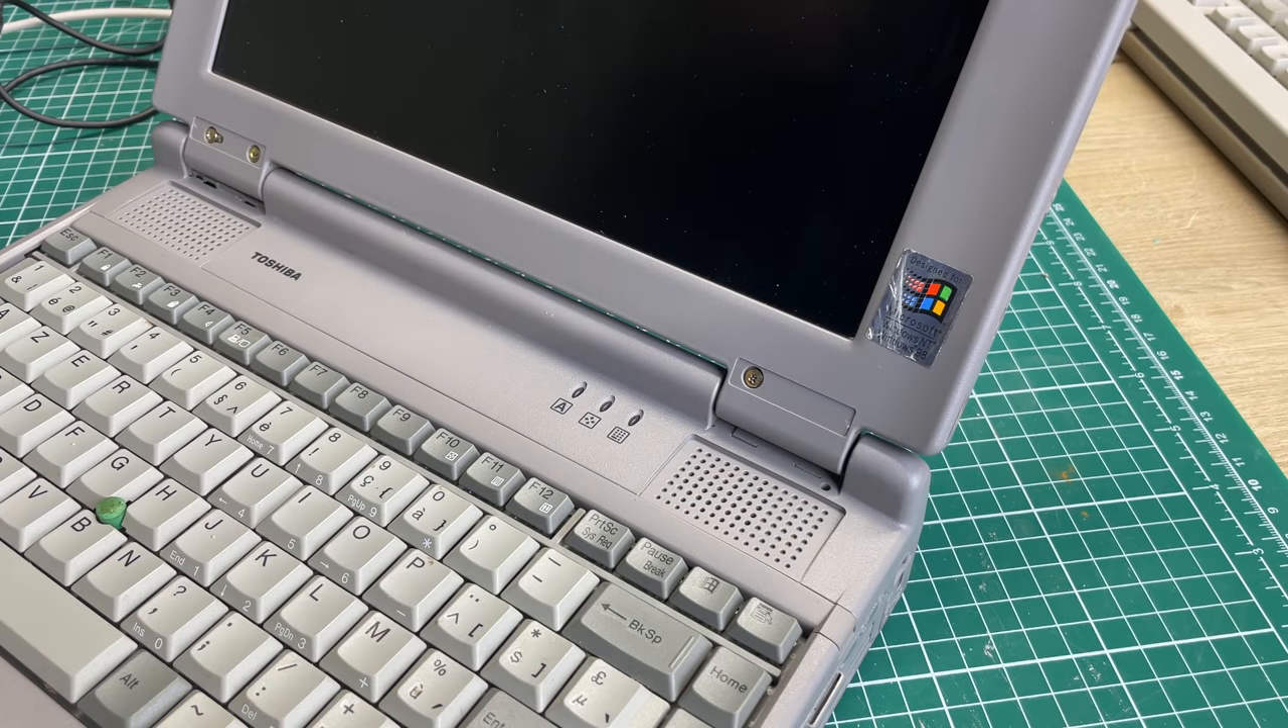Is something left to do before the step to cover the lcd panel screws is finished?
Yes.